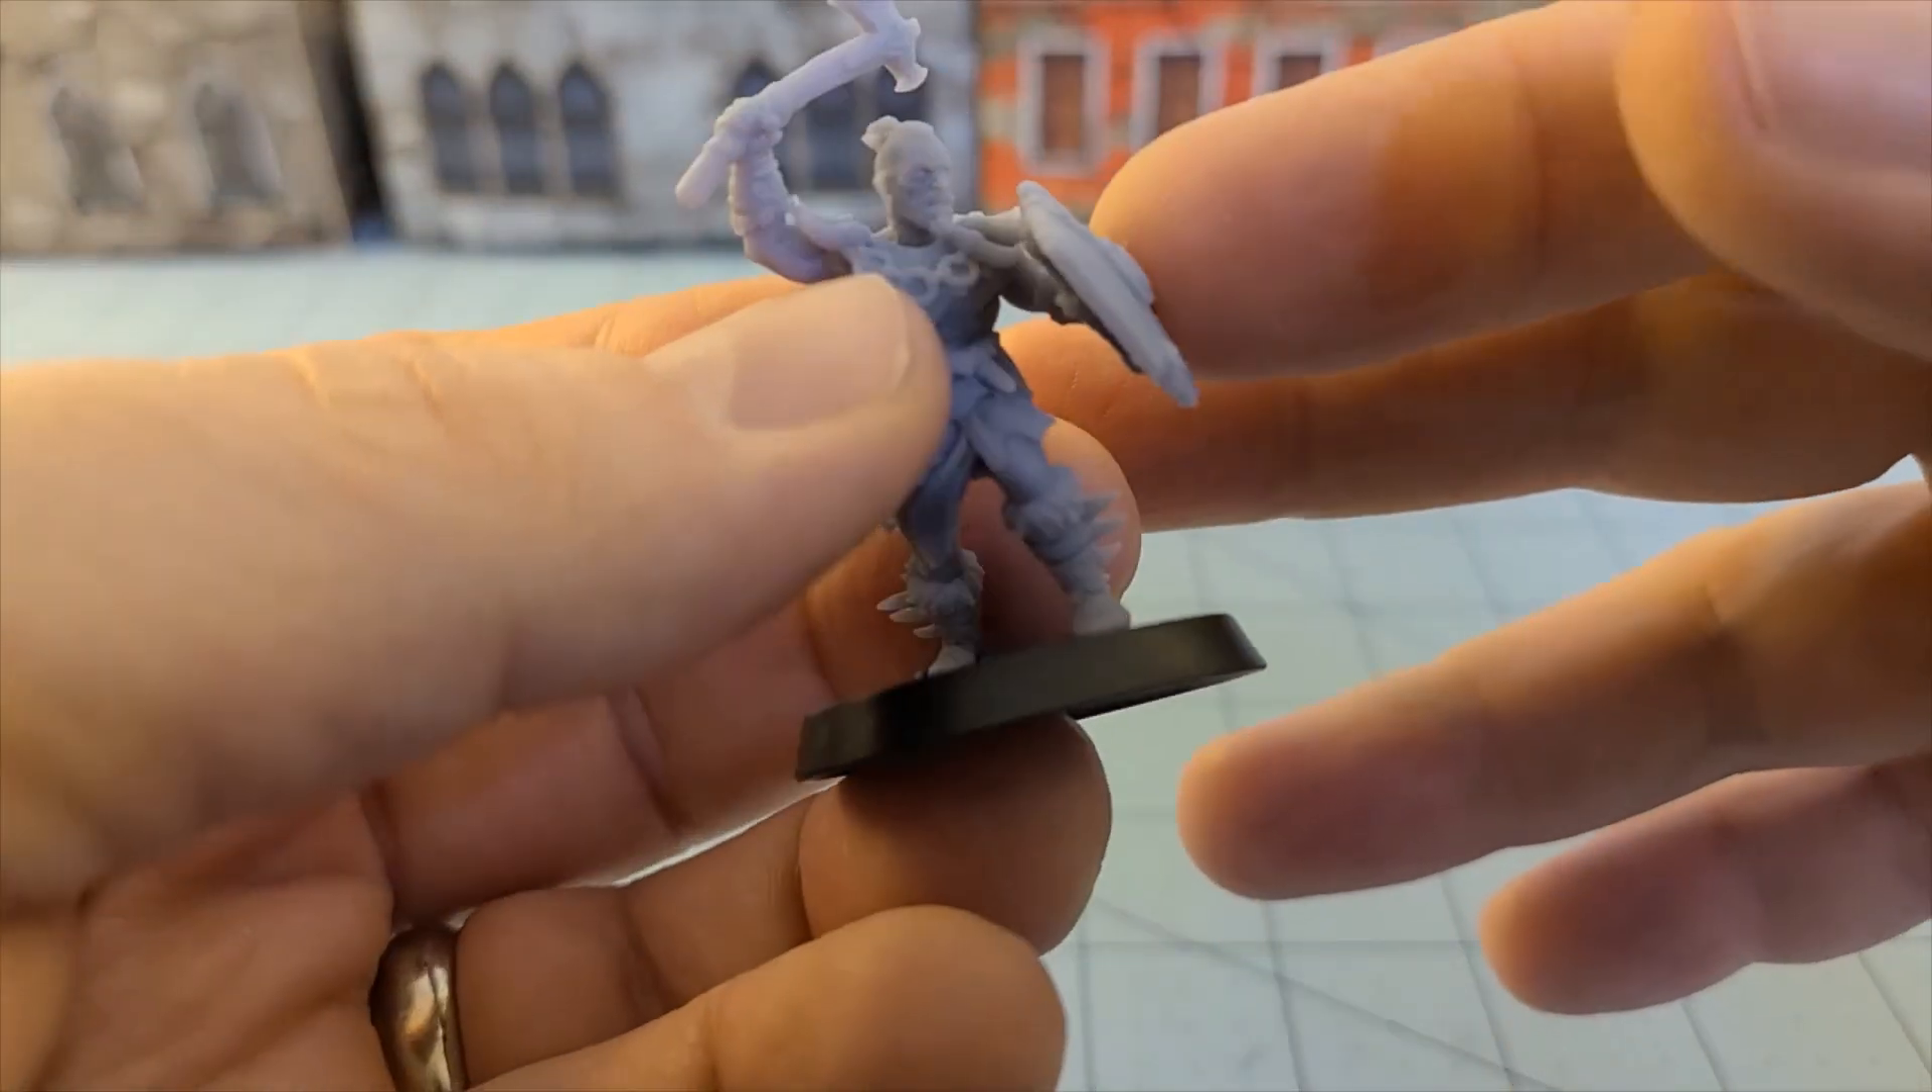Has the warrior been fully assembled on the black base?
Yes.